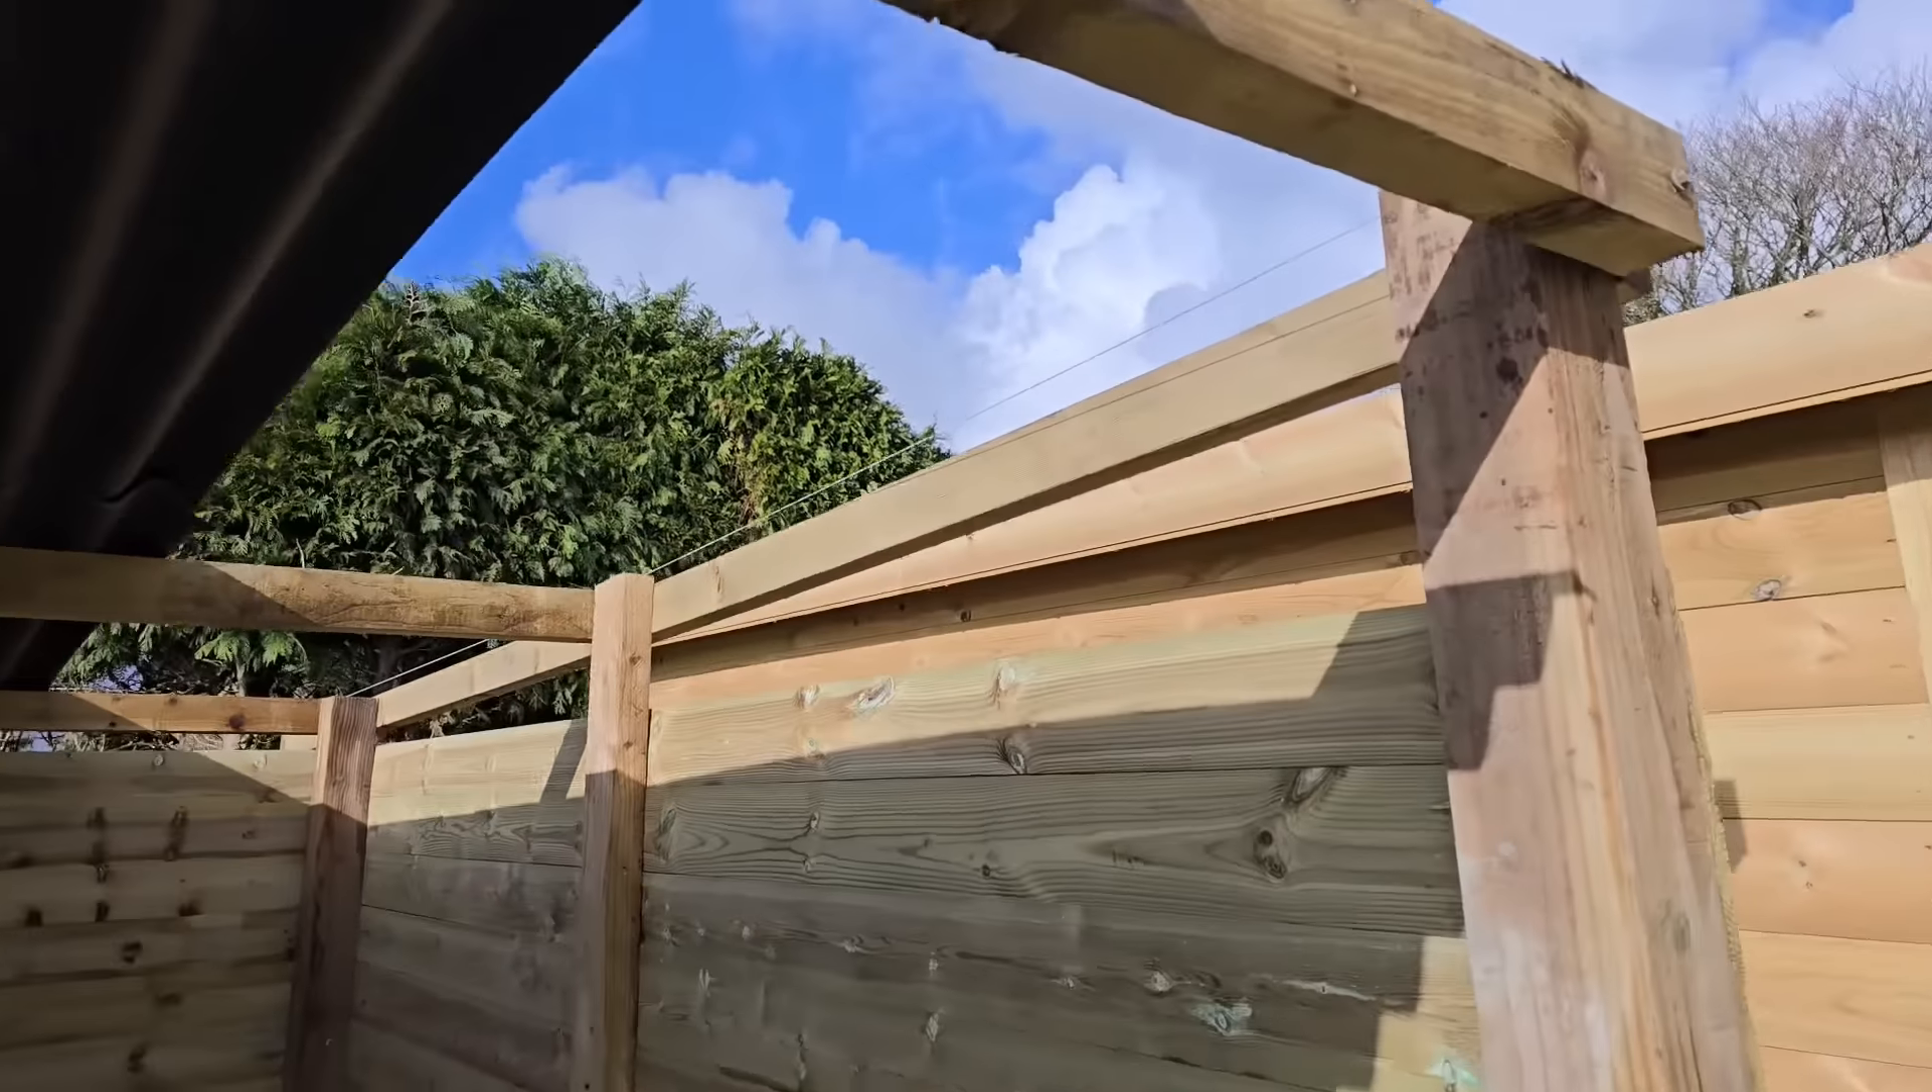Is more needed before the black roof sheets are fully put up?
Yes.